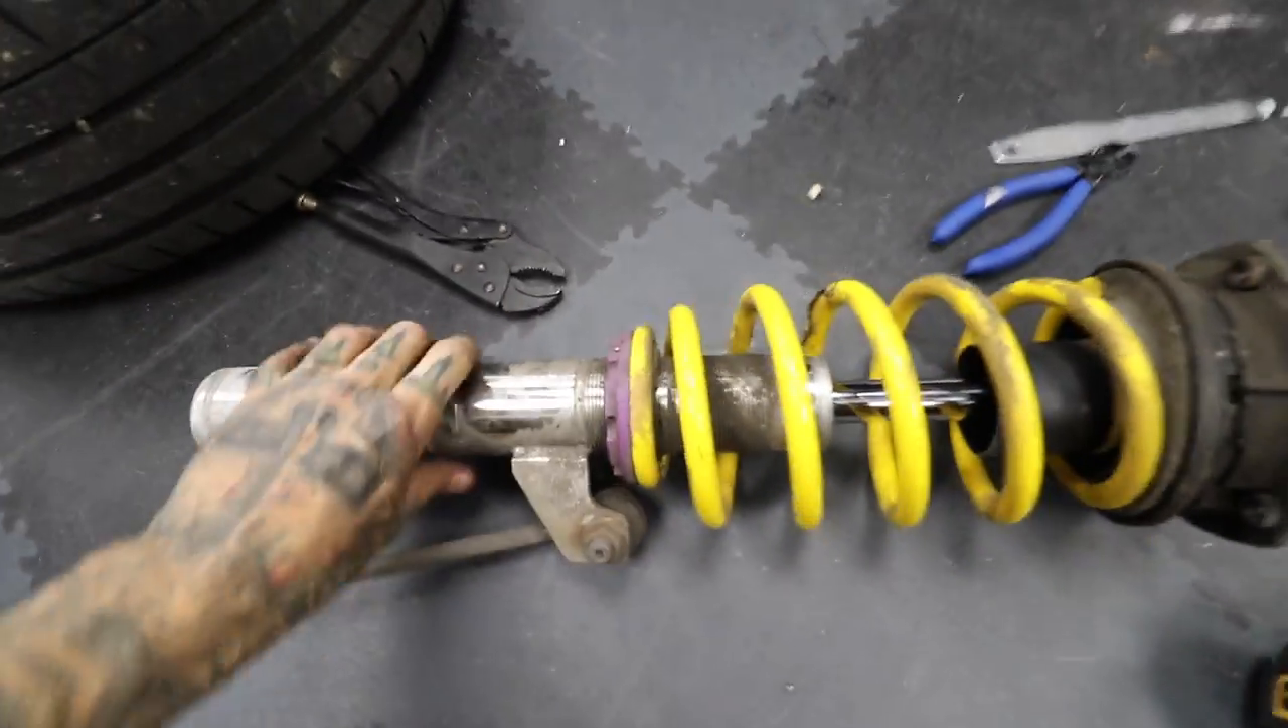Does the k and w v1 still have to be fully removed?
No.